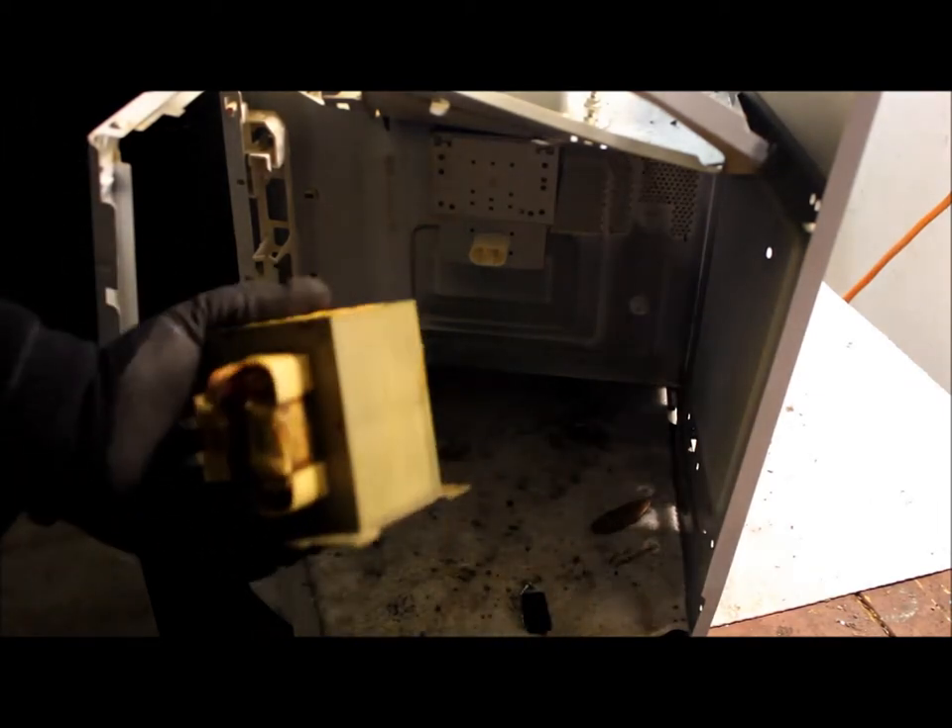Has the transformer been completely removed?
Yes.